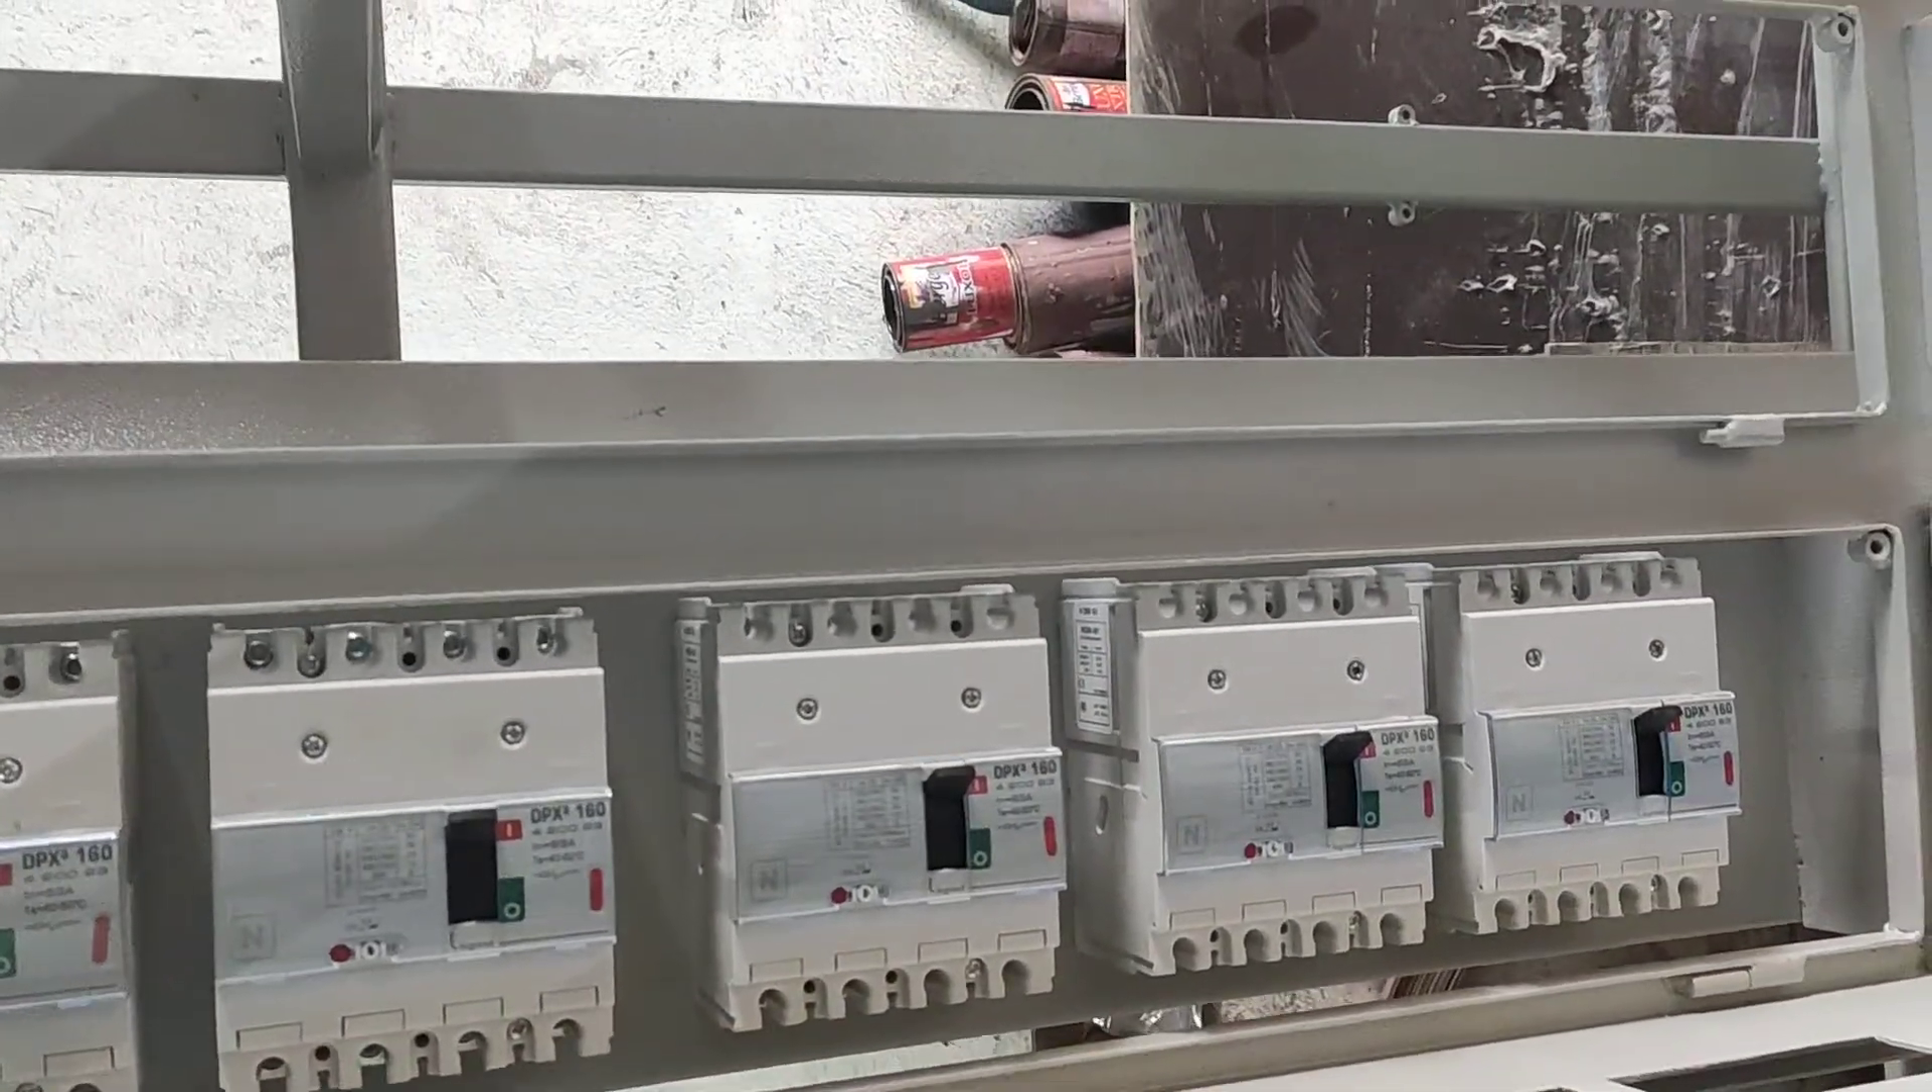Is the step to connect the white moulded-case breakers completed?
No.